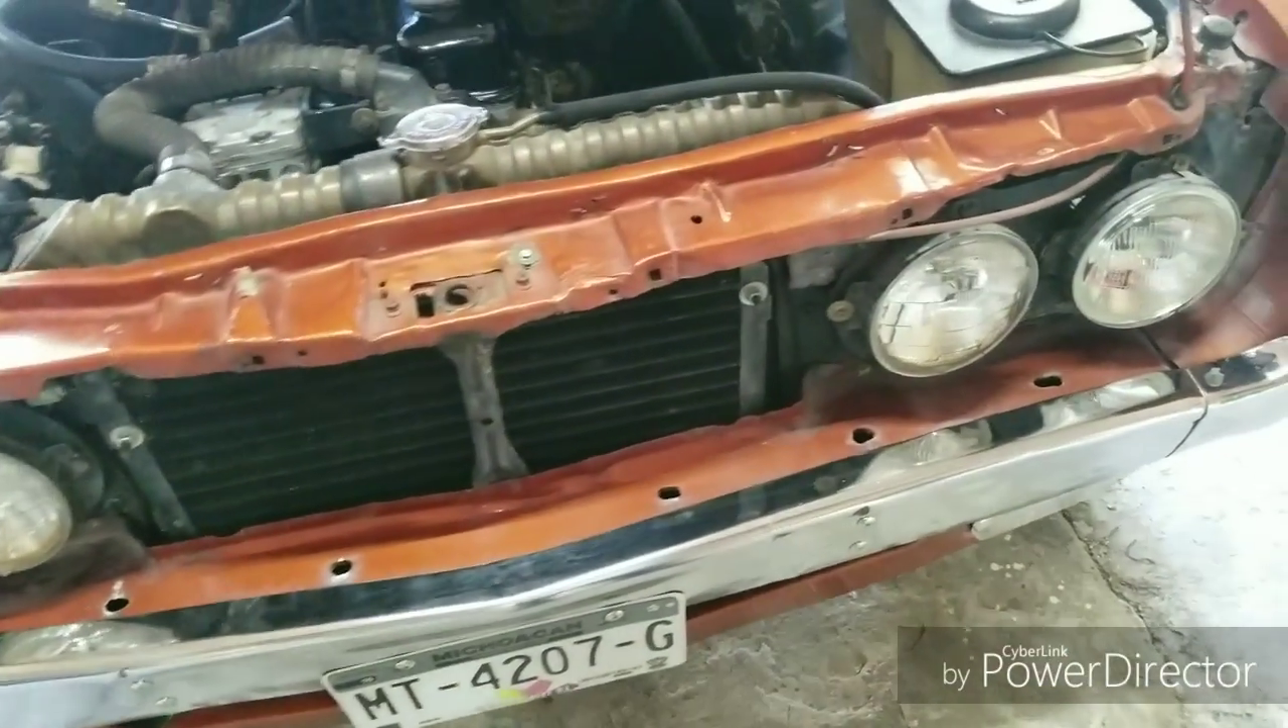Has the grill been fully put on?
No.